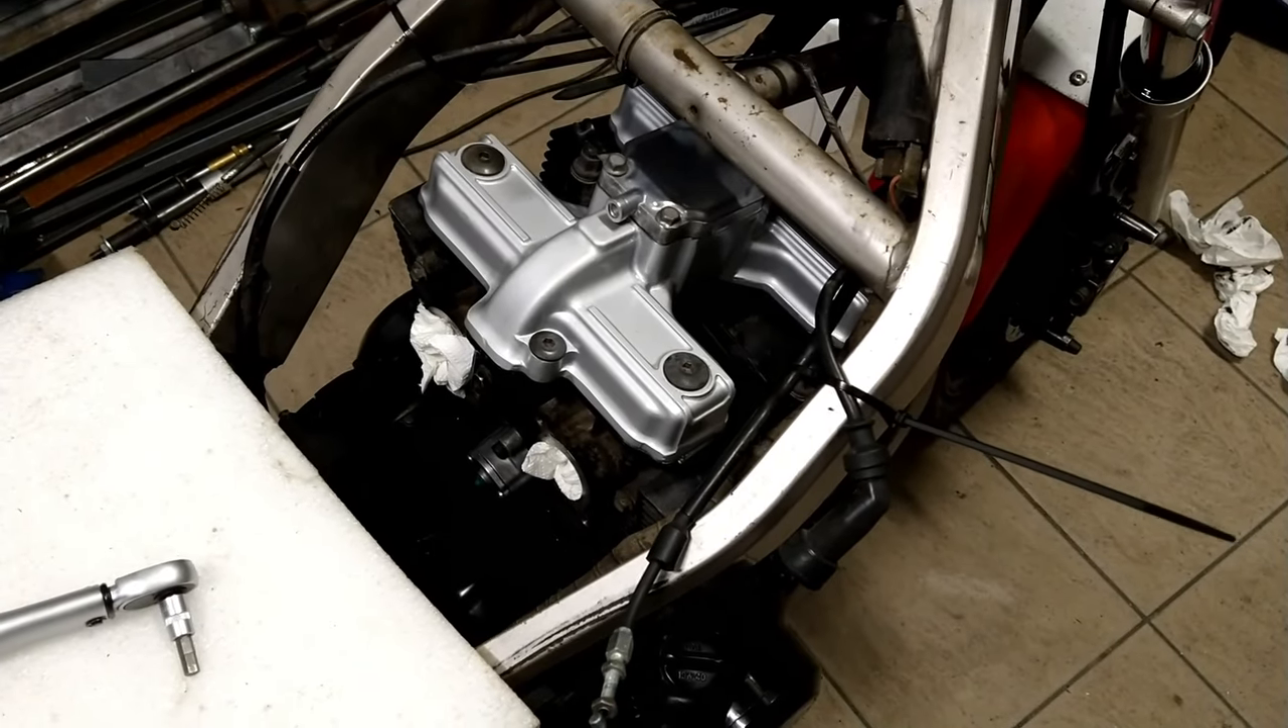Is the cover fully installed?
Yes.